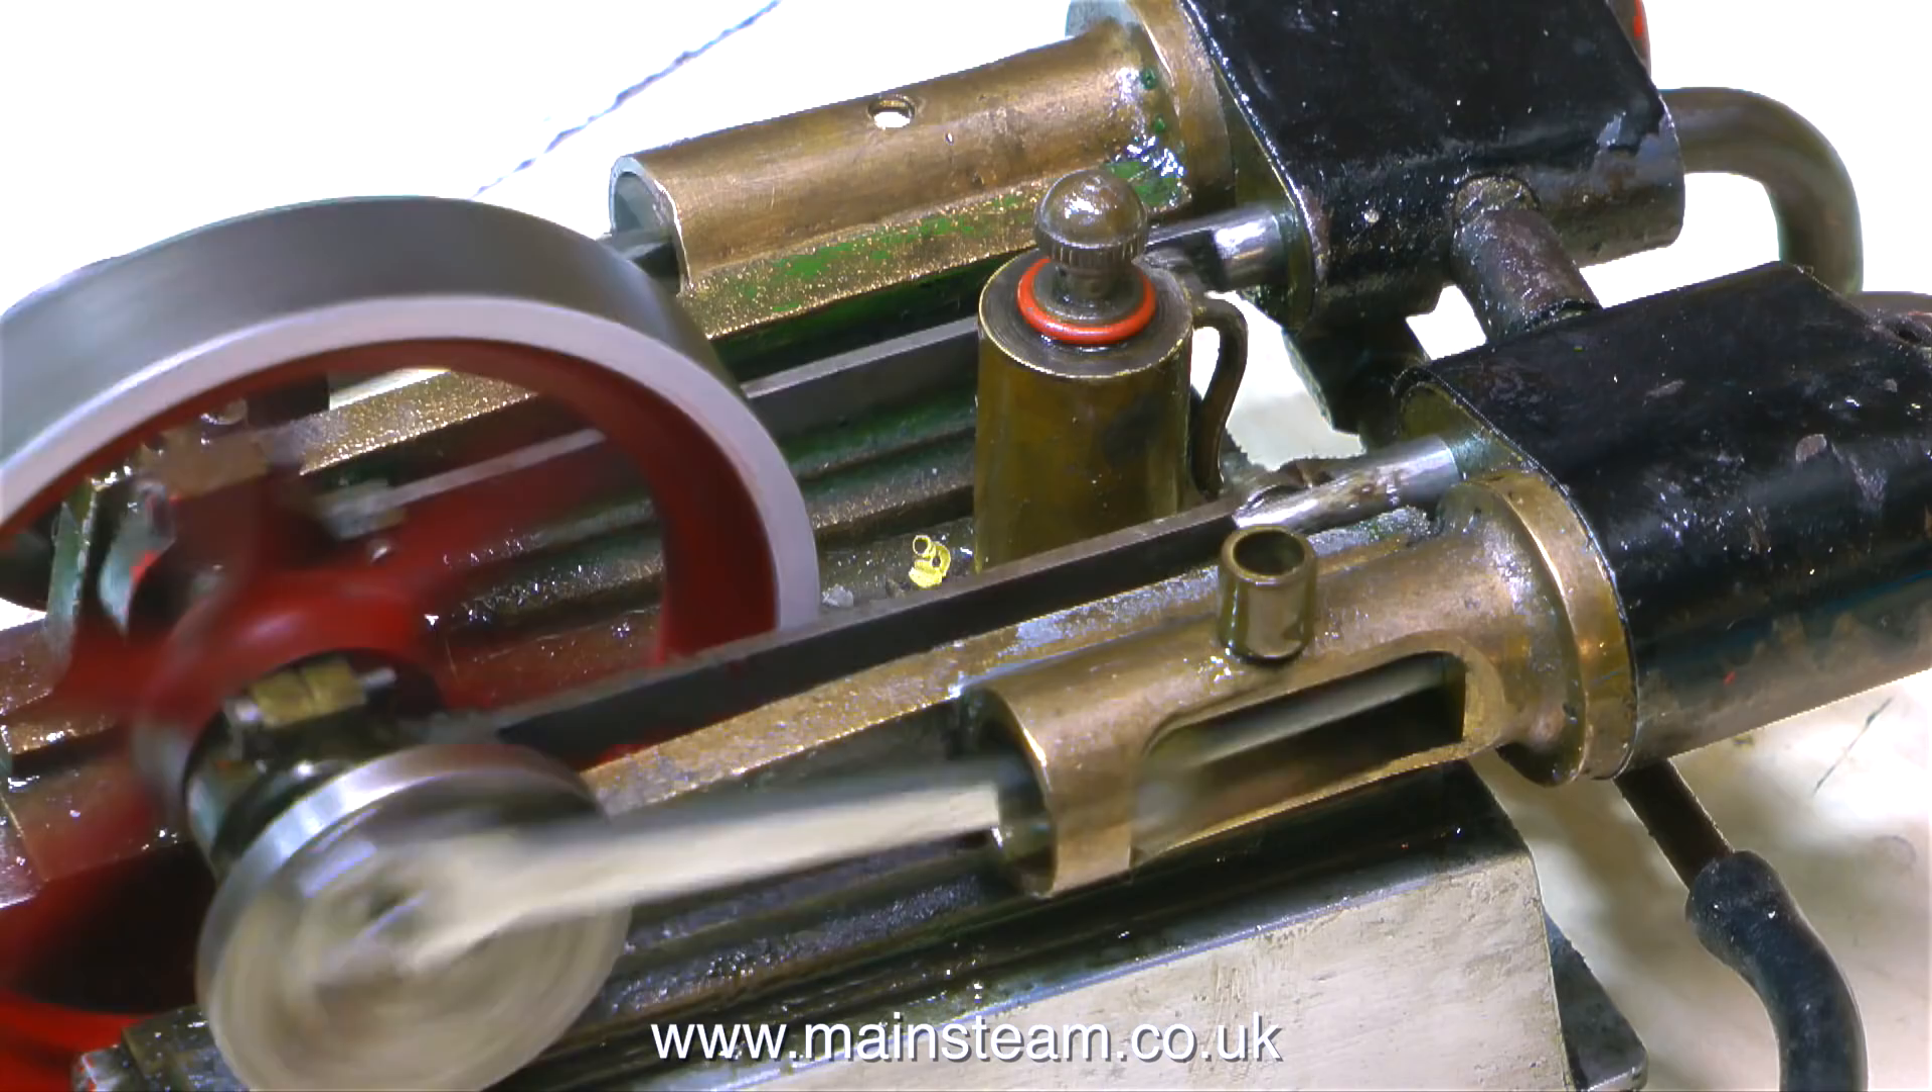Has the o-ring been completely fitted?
Yes.